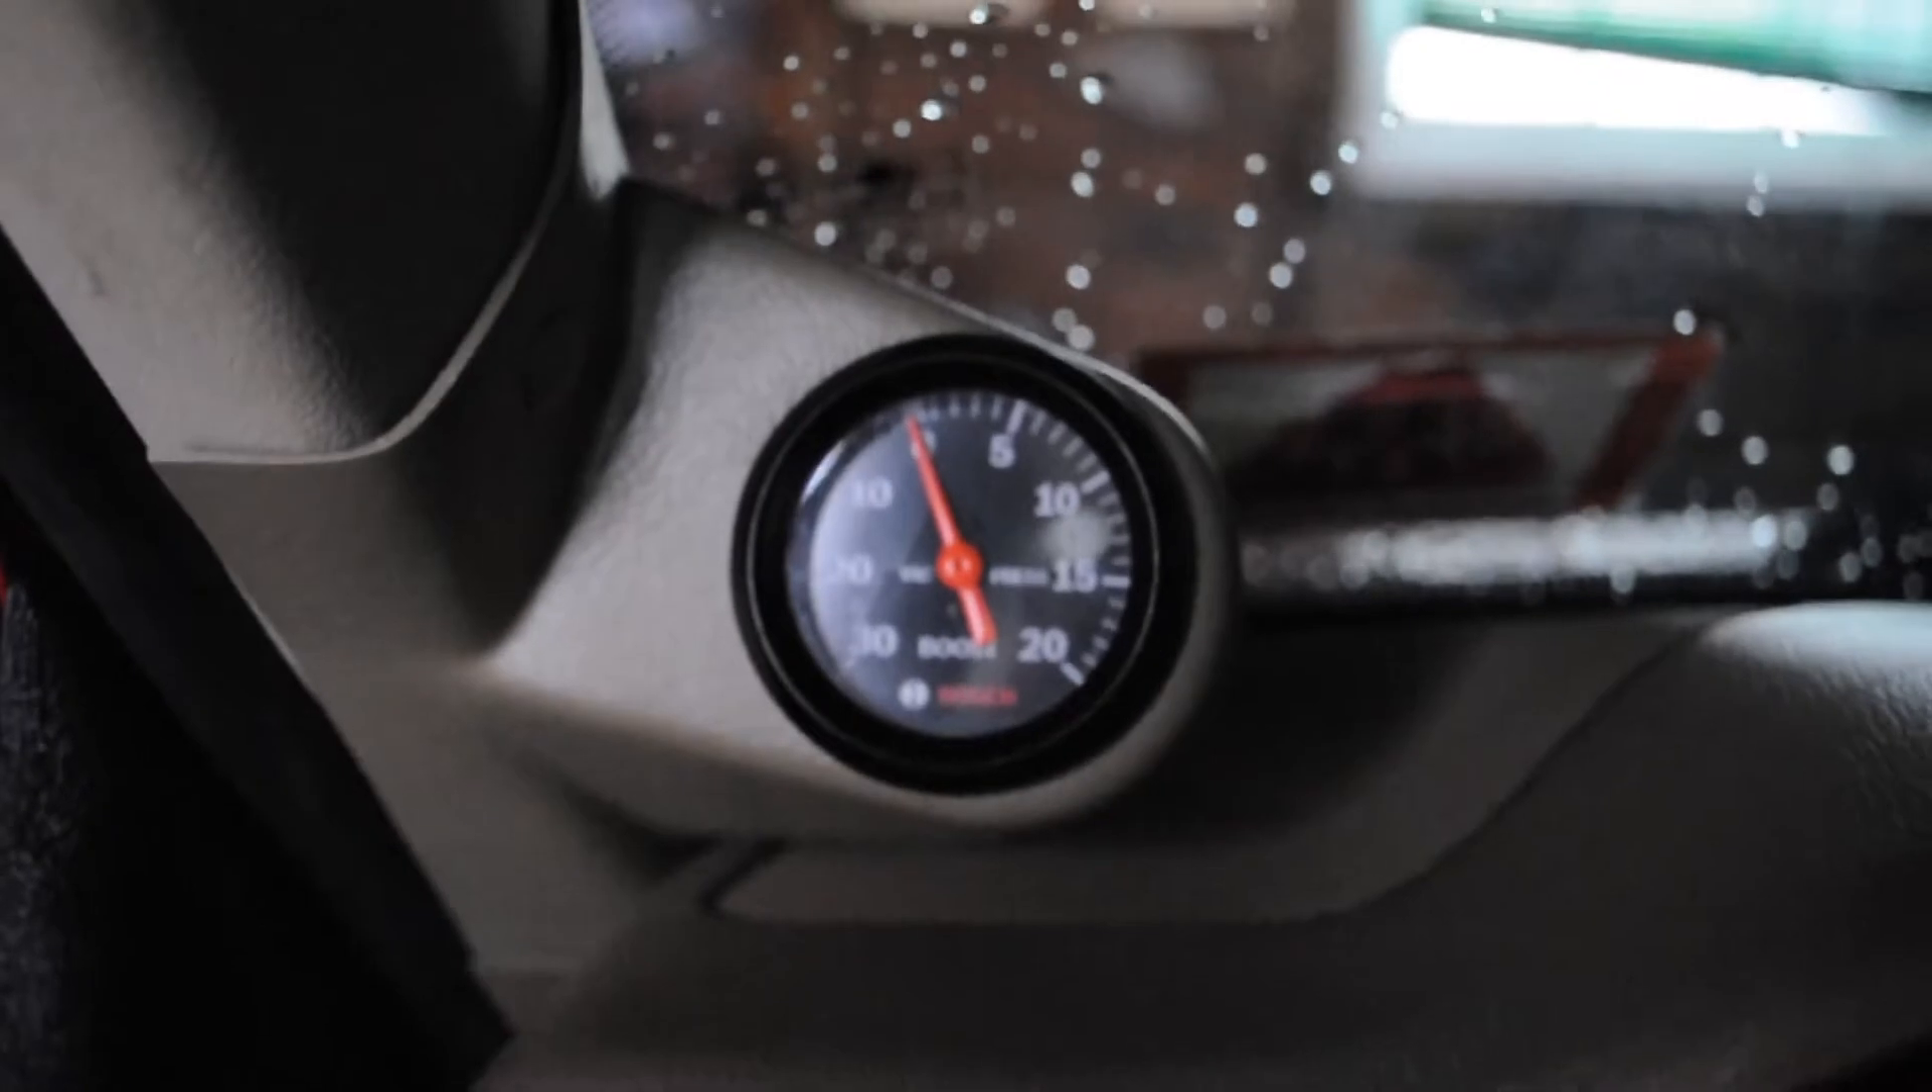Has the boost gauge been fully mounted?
Yes.